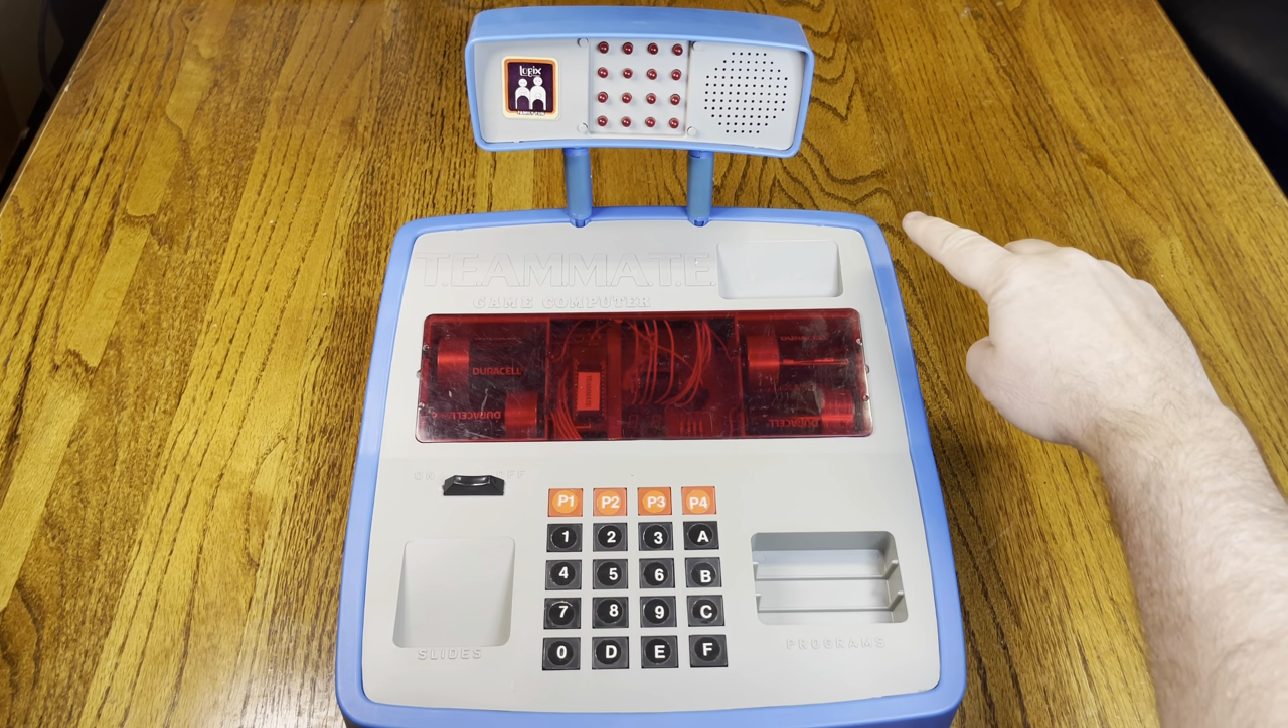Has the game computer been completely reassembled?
Yes.